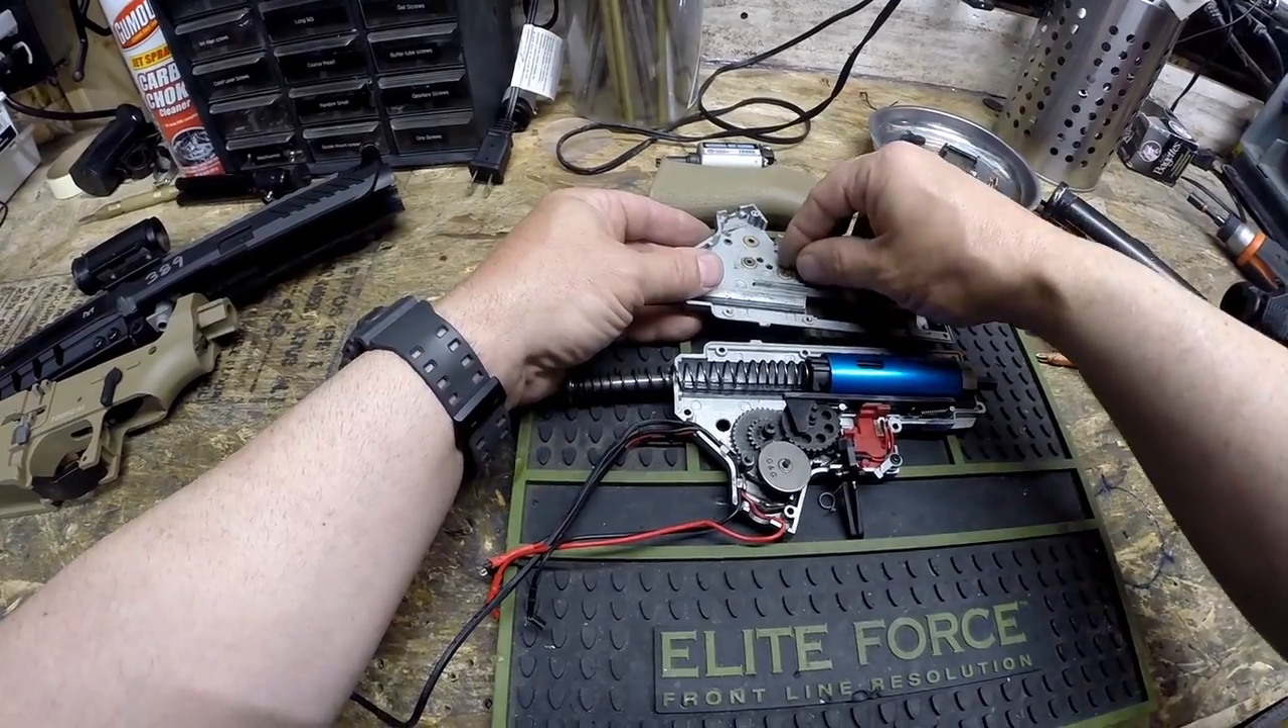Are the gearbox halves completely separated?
Yes.